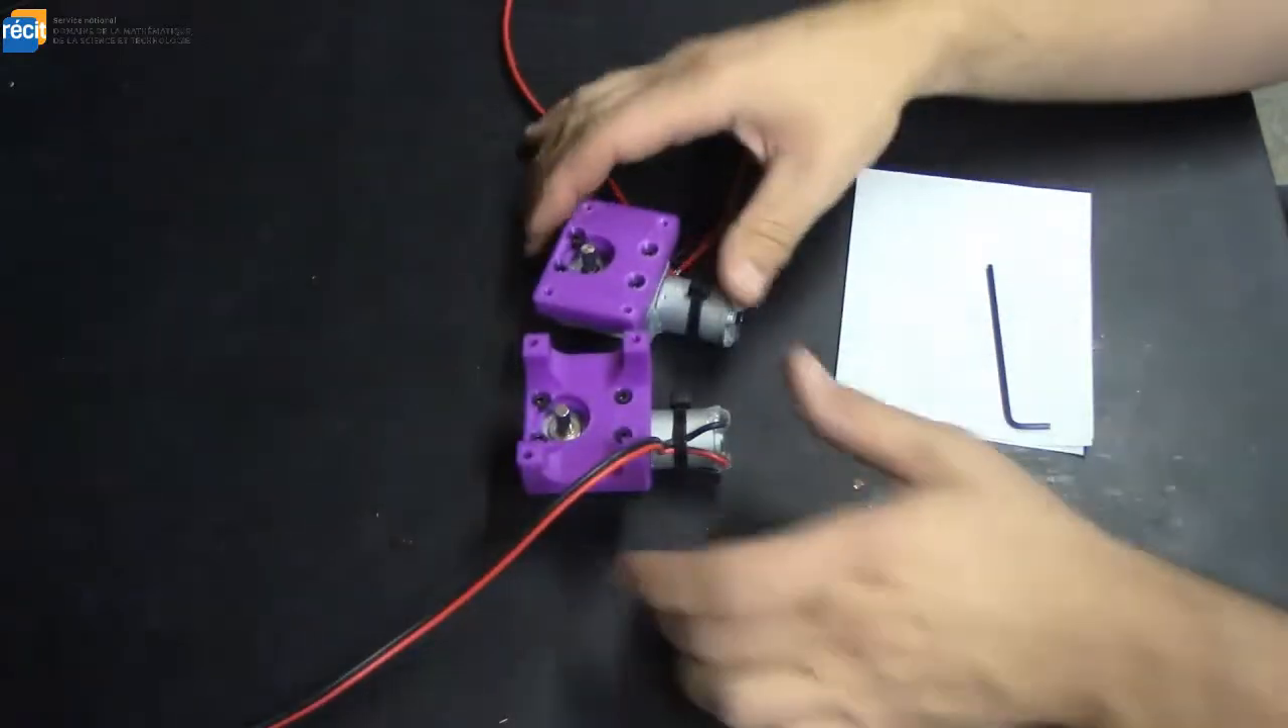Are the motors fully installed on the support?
Yes.